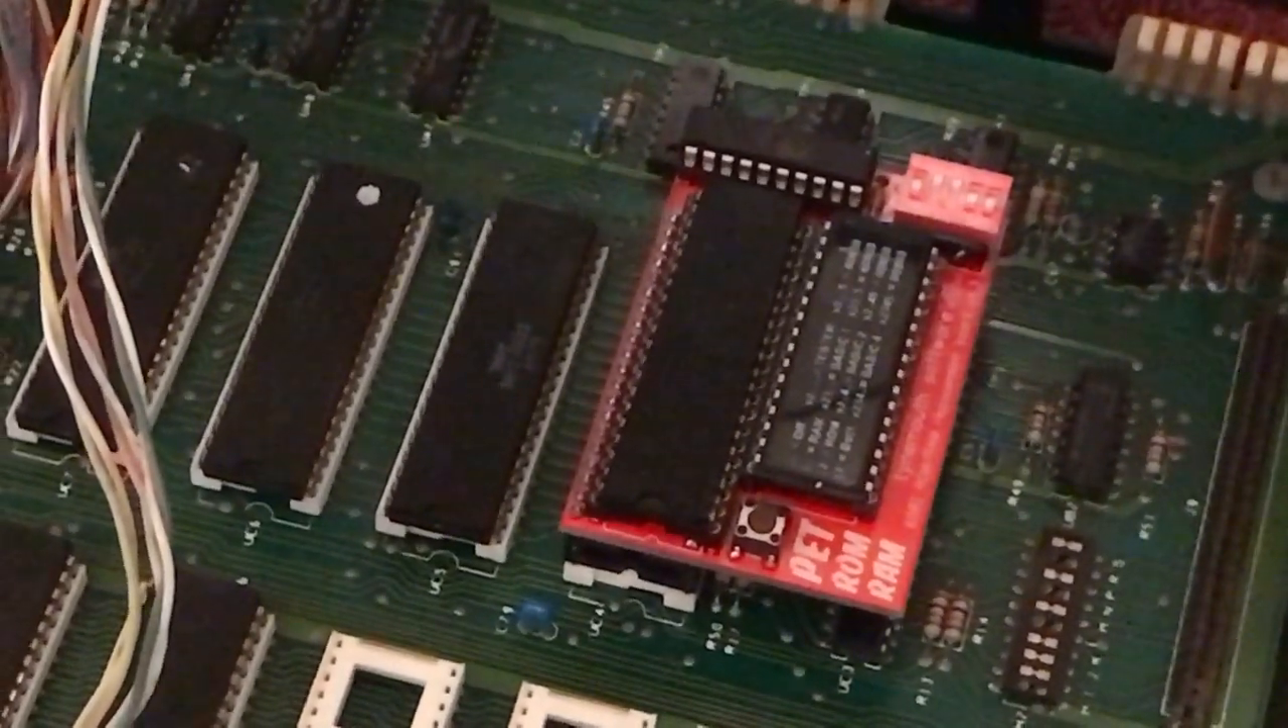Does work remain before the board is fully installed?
No.